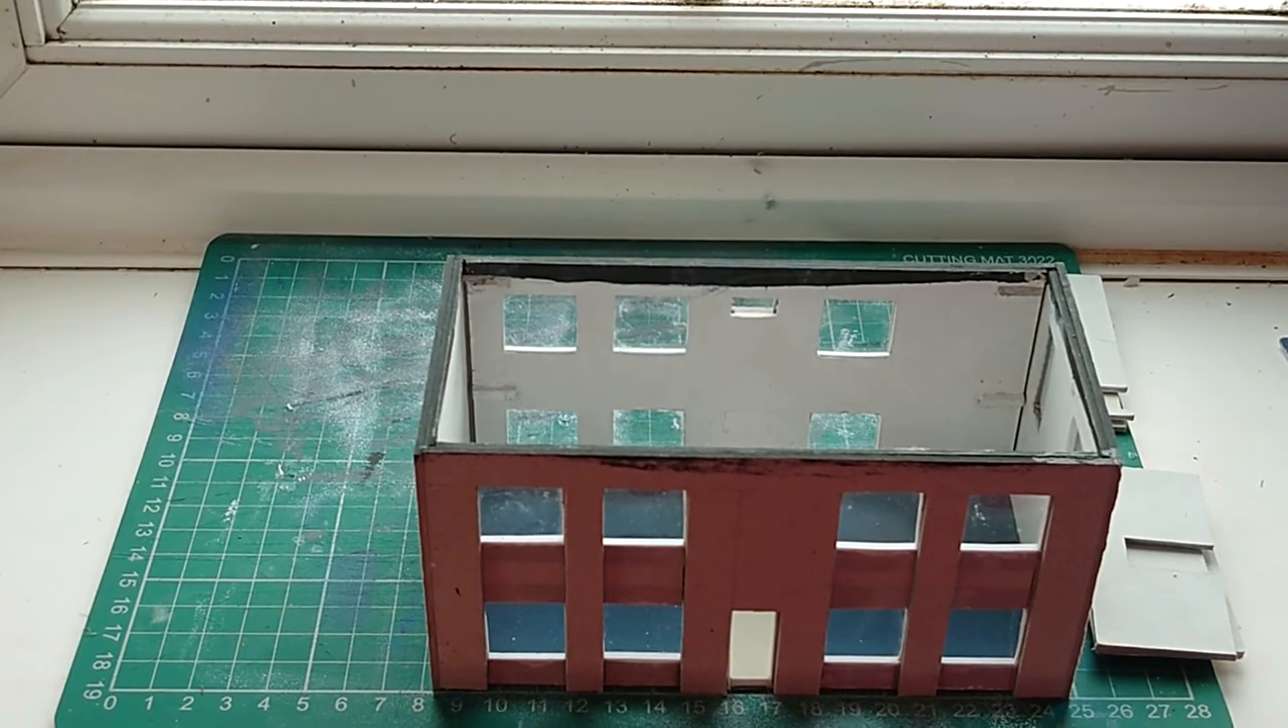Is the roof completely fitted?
No.